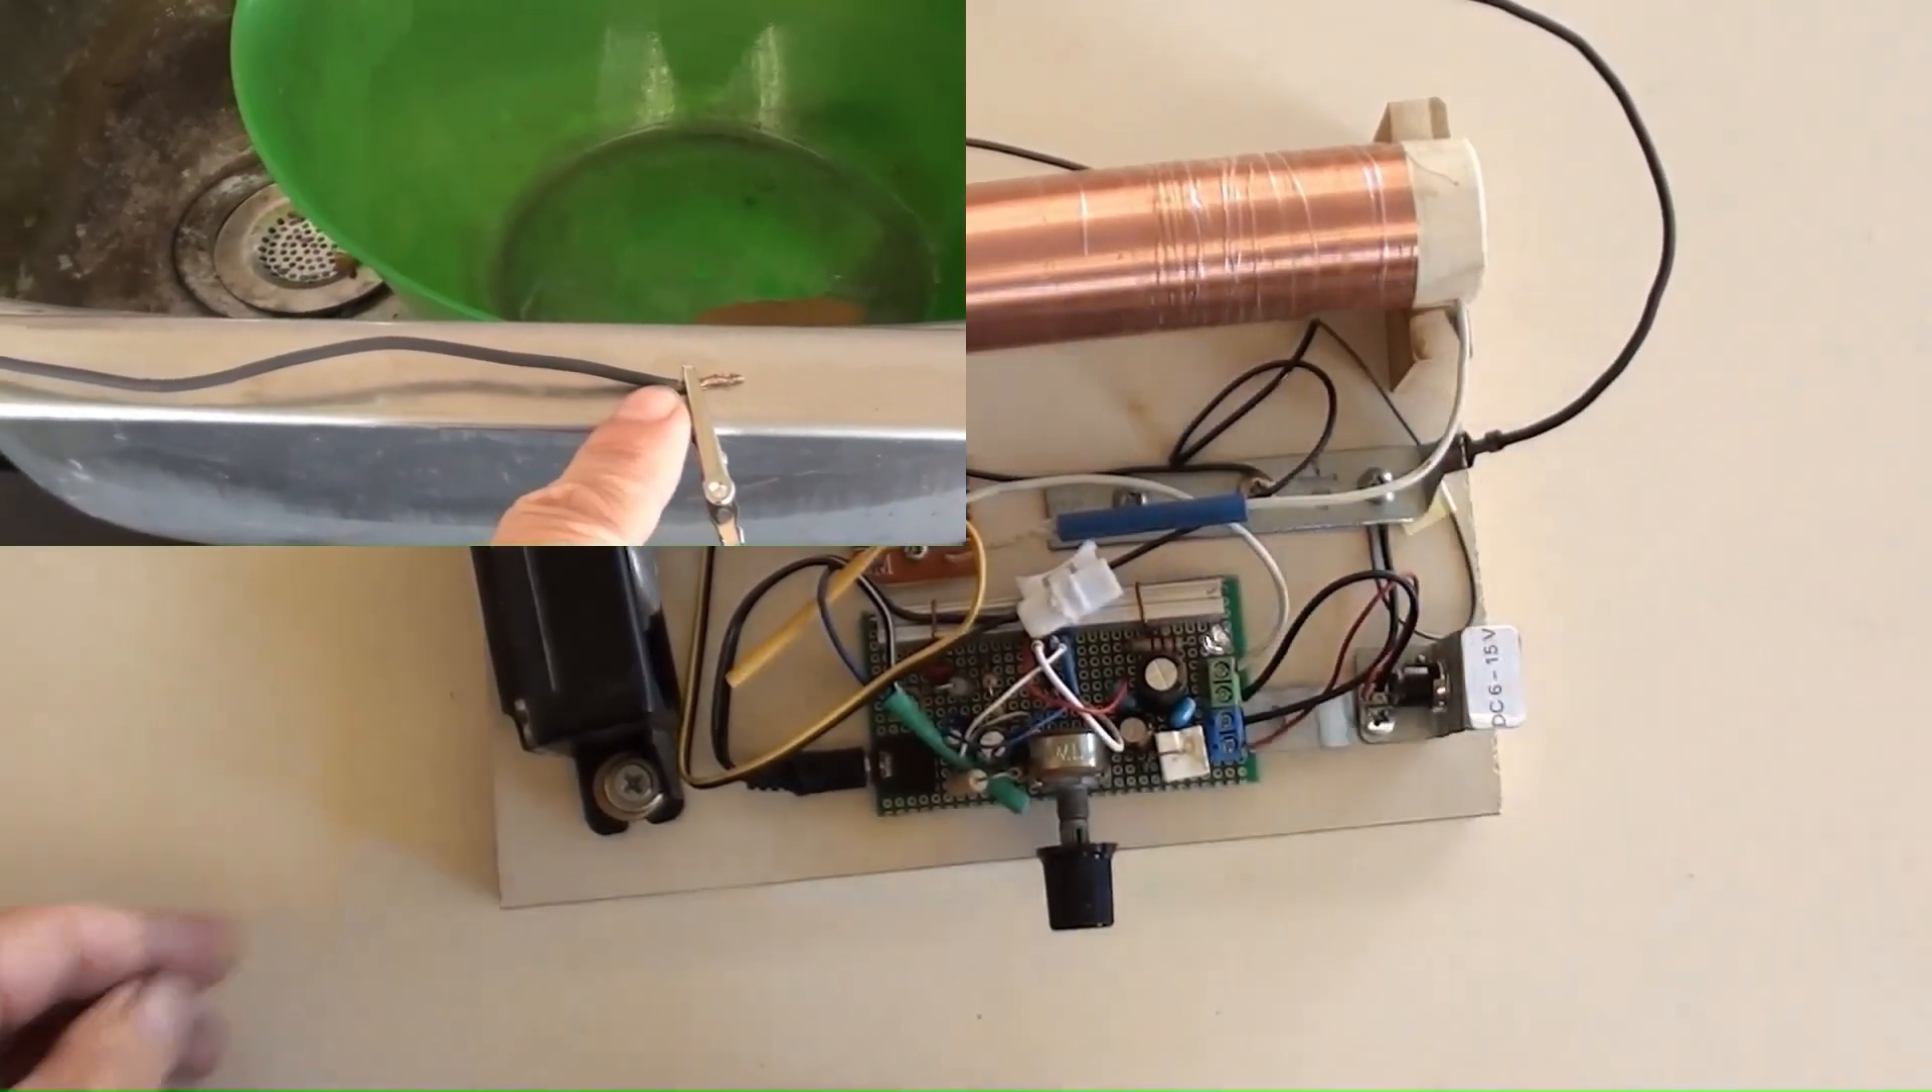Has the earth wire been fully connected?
Yes.